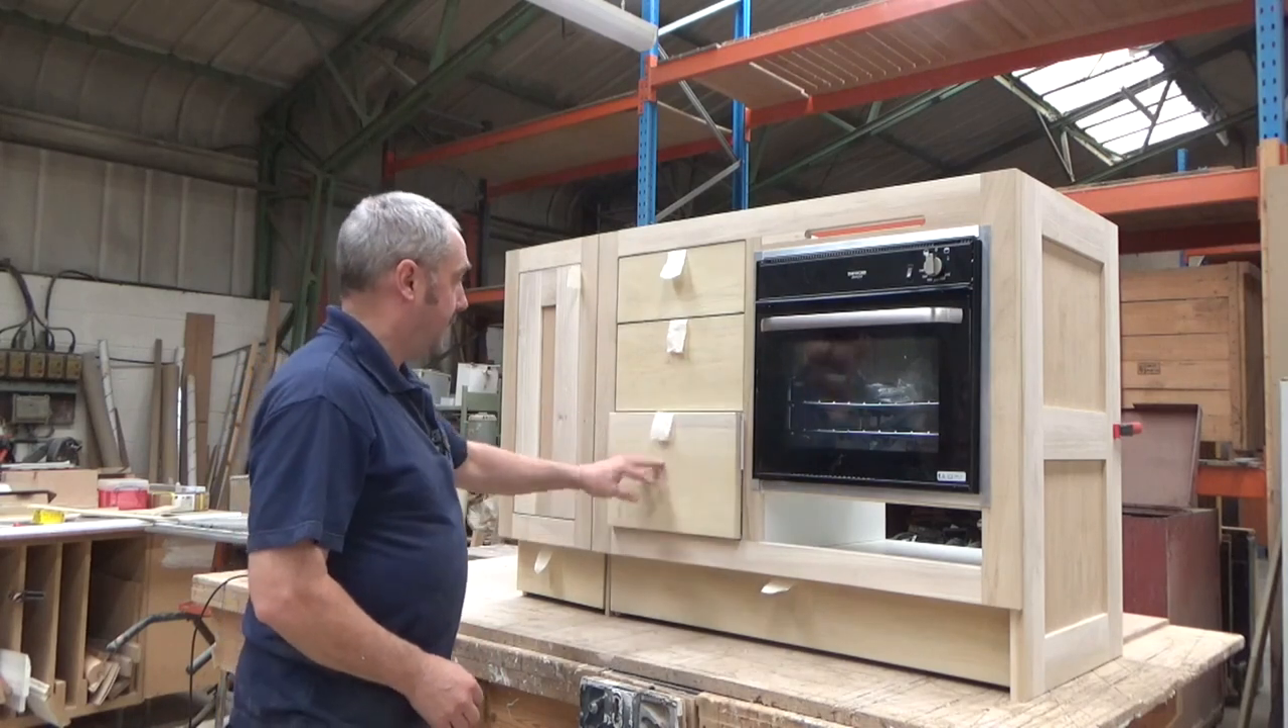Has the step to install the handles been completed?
No.